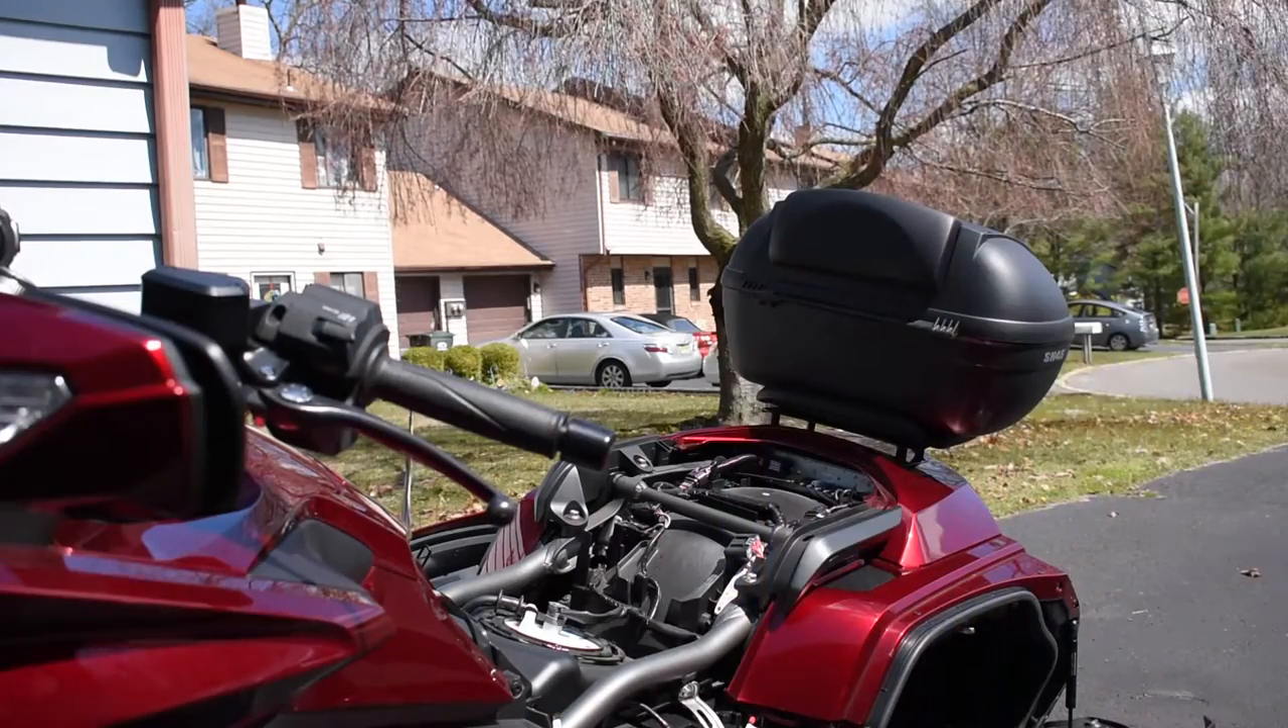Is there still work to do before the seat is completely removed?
No.